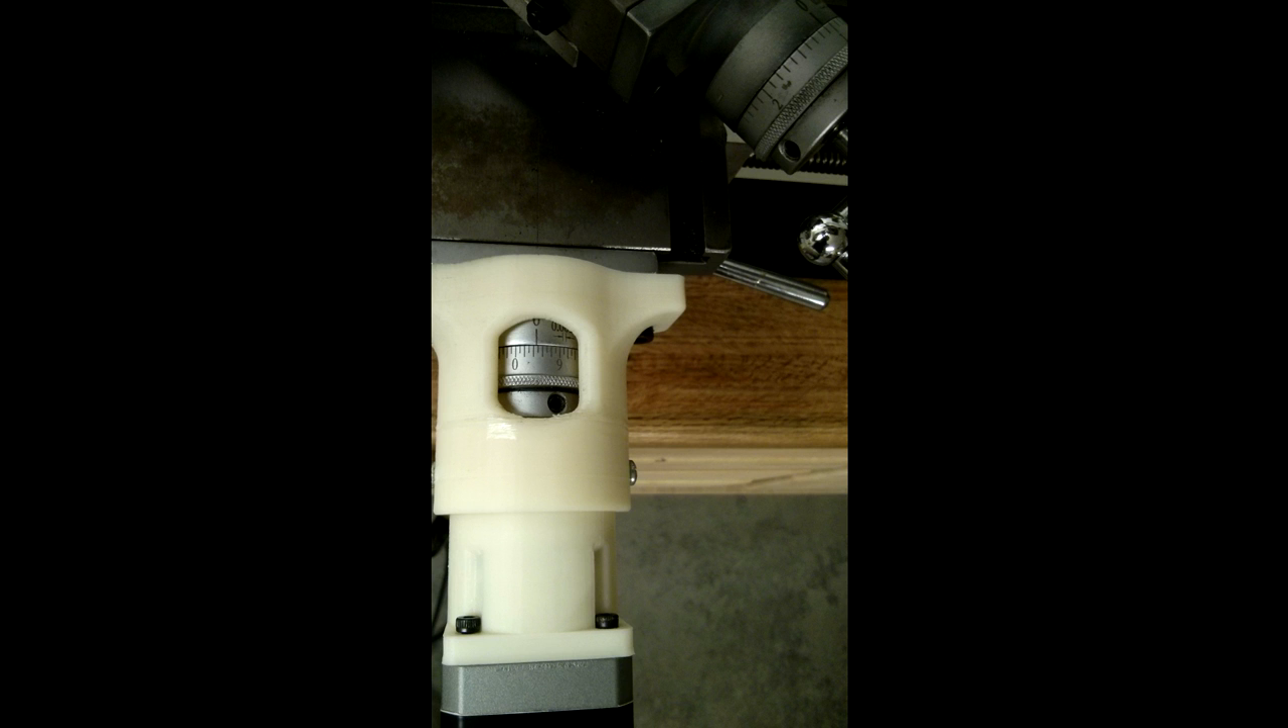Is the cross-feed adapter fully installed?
Yes.